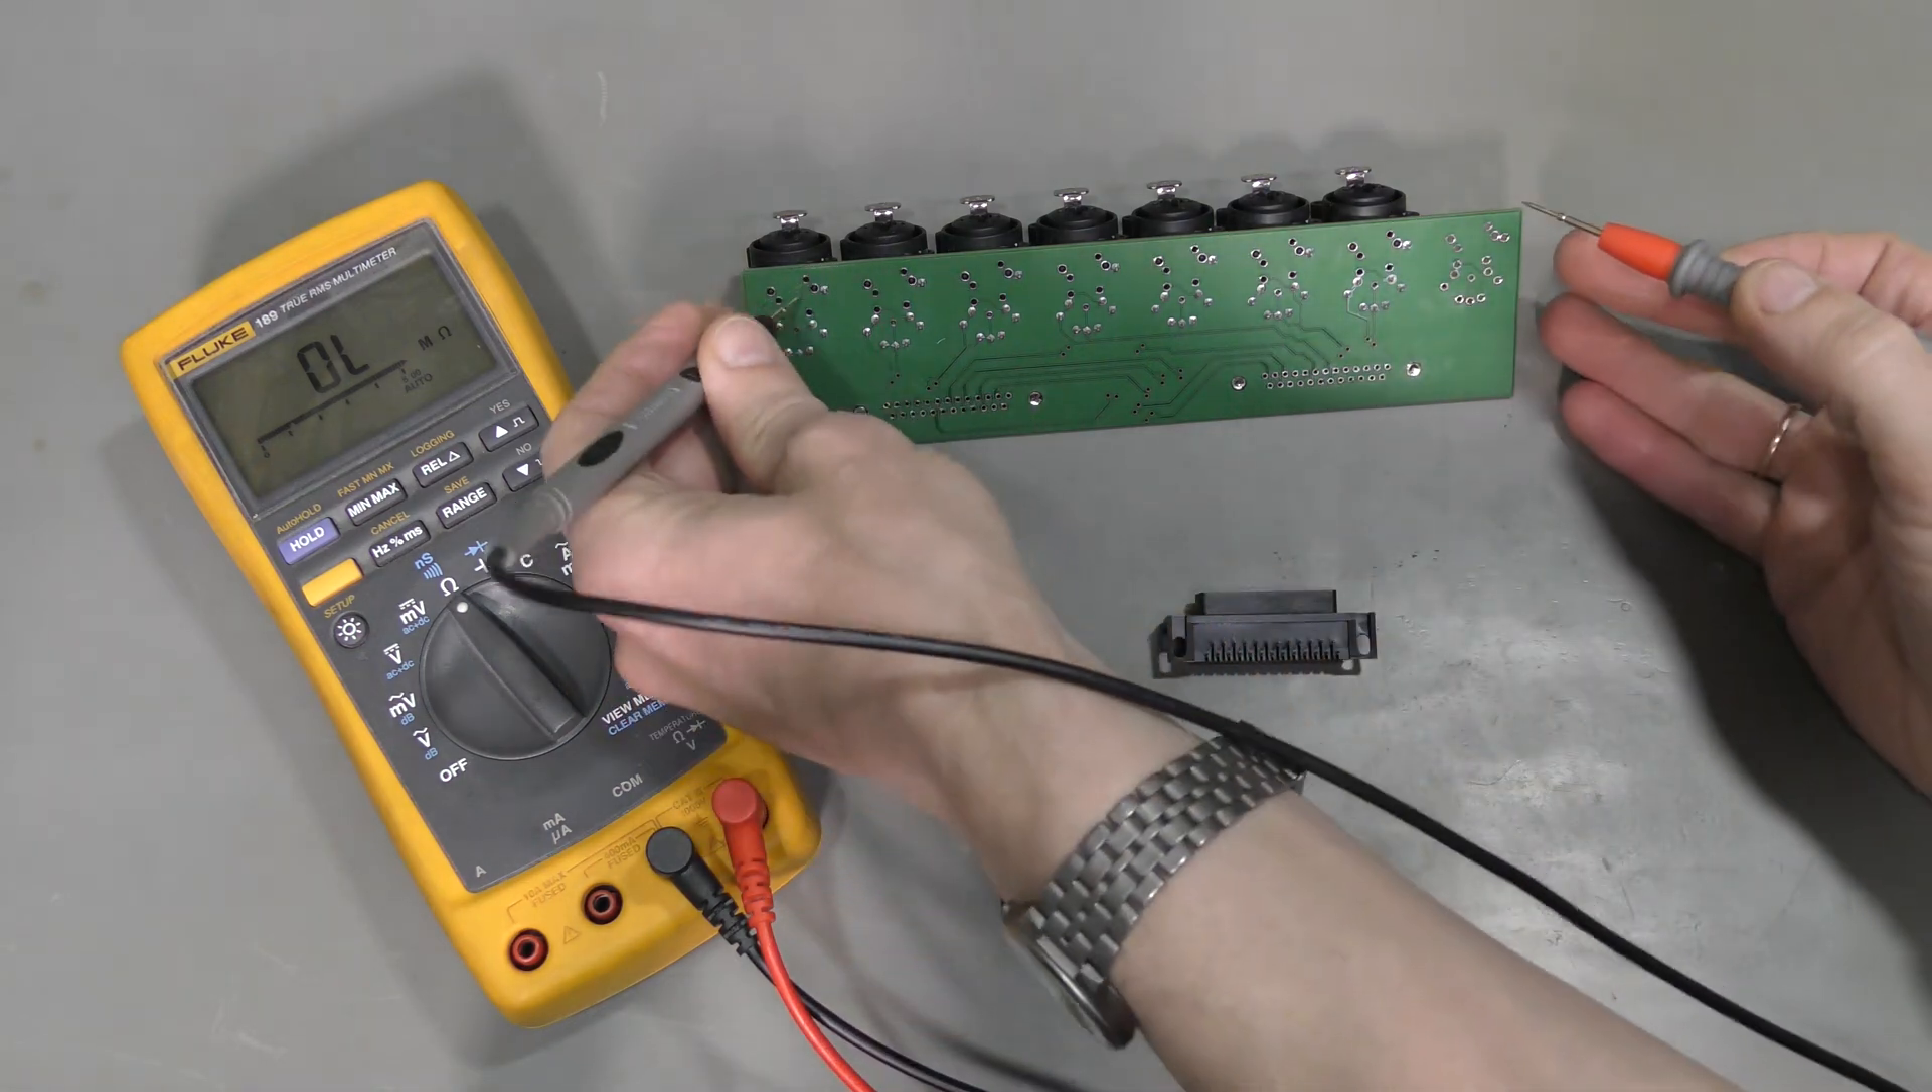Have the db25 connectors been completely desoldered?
Yes.